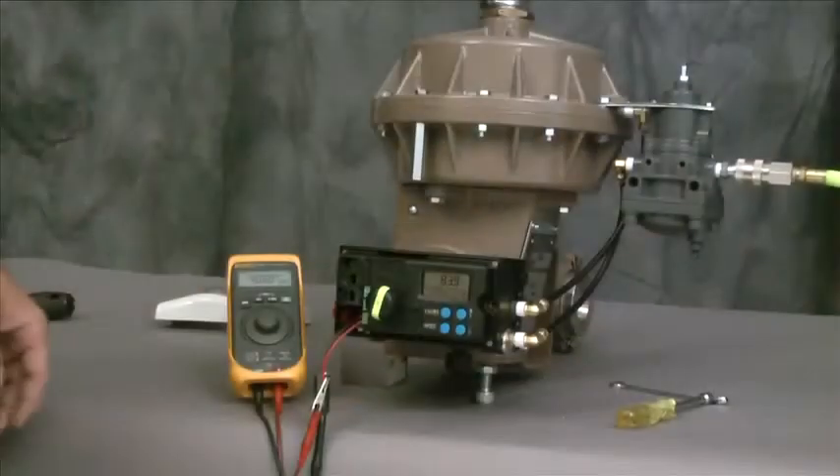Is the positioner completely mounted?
Yes.